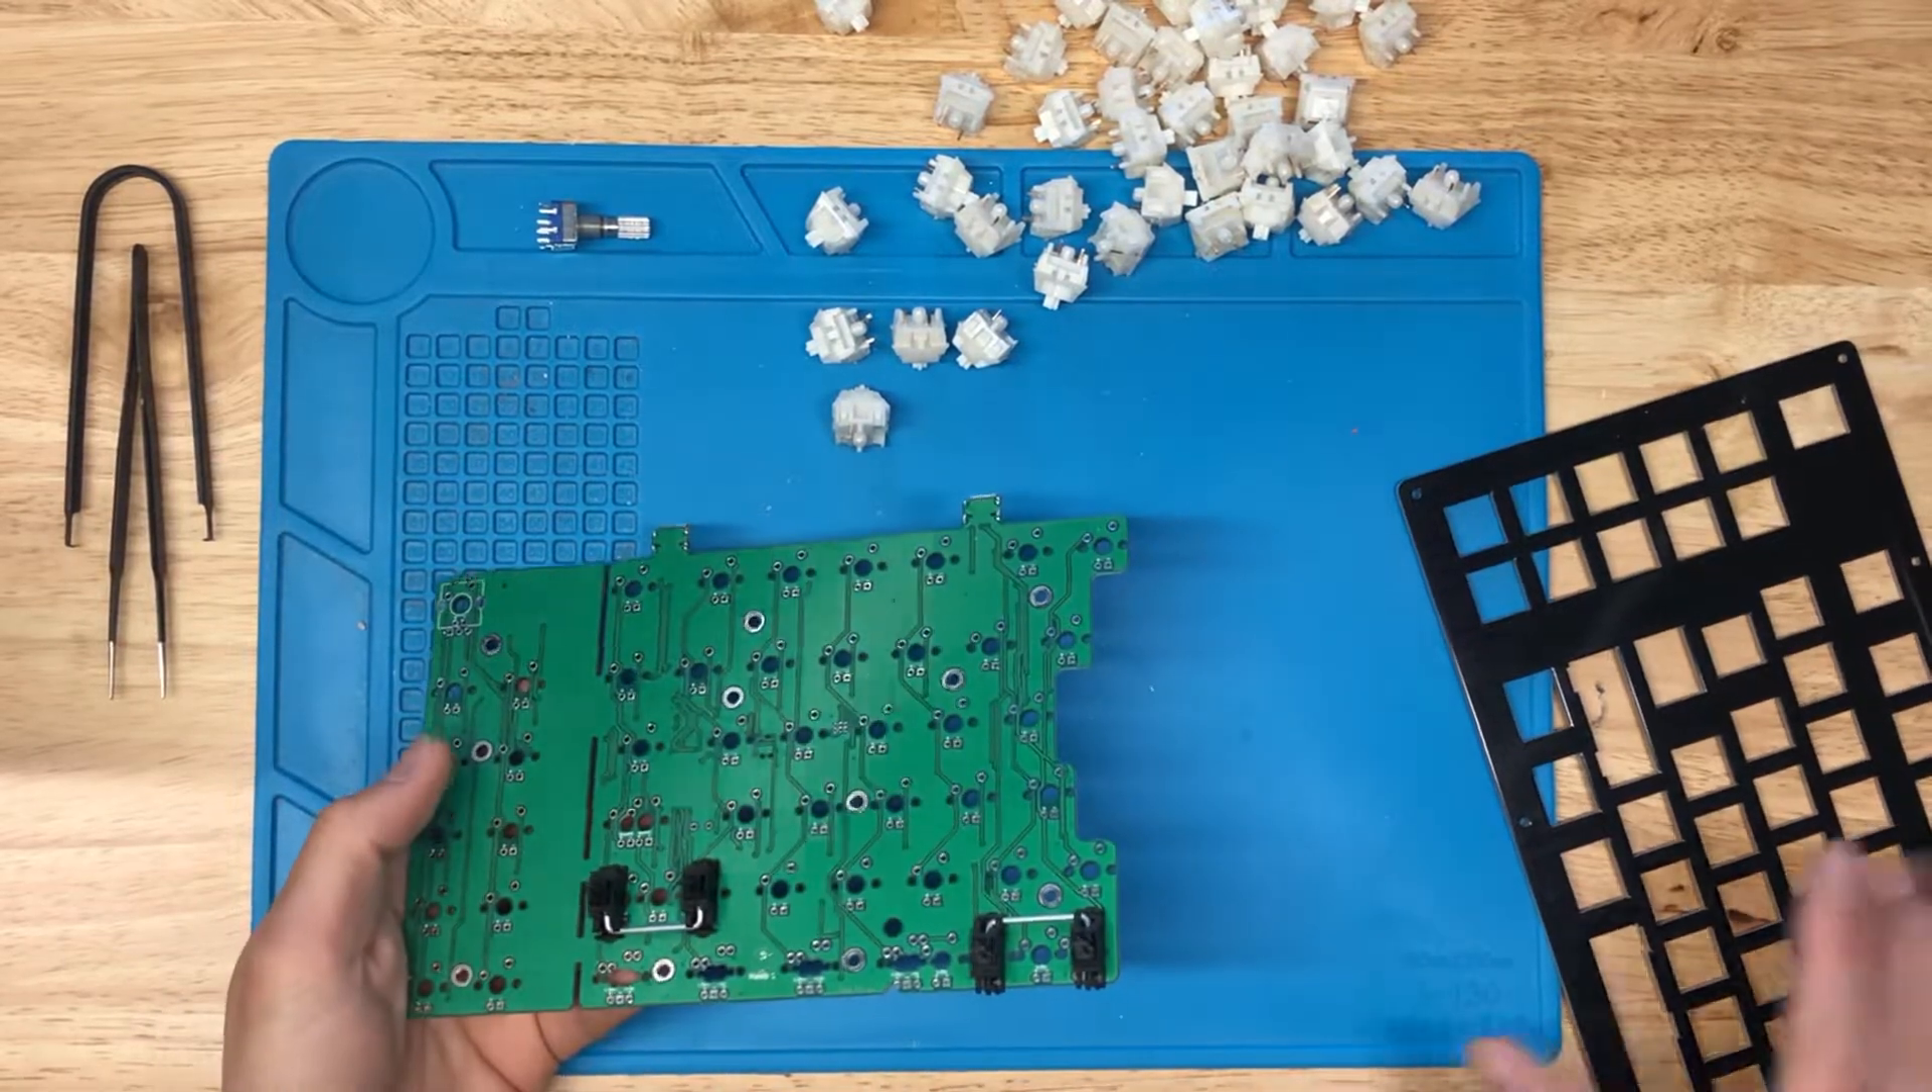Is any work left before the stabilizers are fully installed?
No.